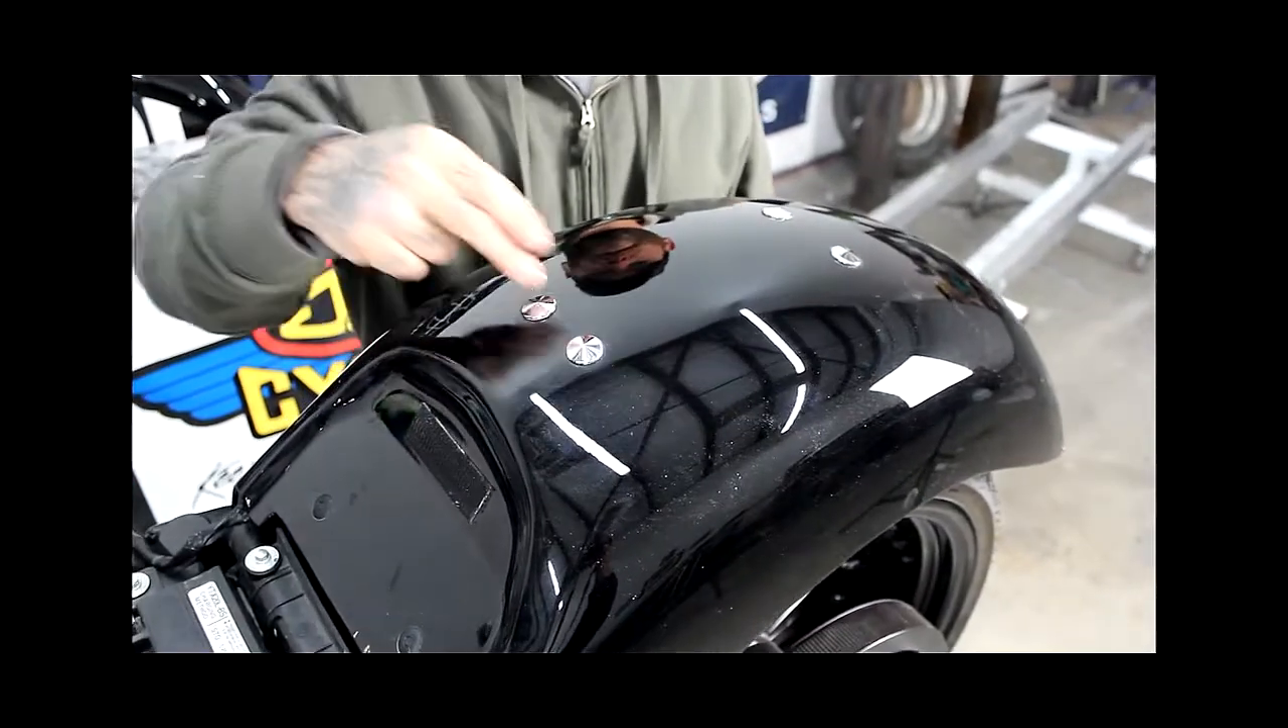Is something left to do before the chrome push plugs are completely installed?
No.